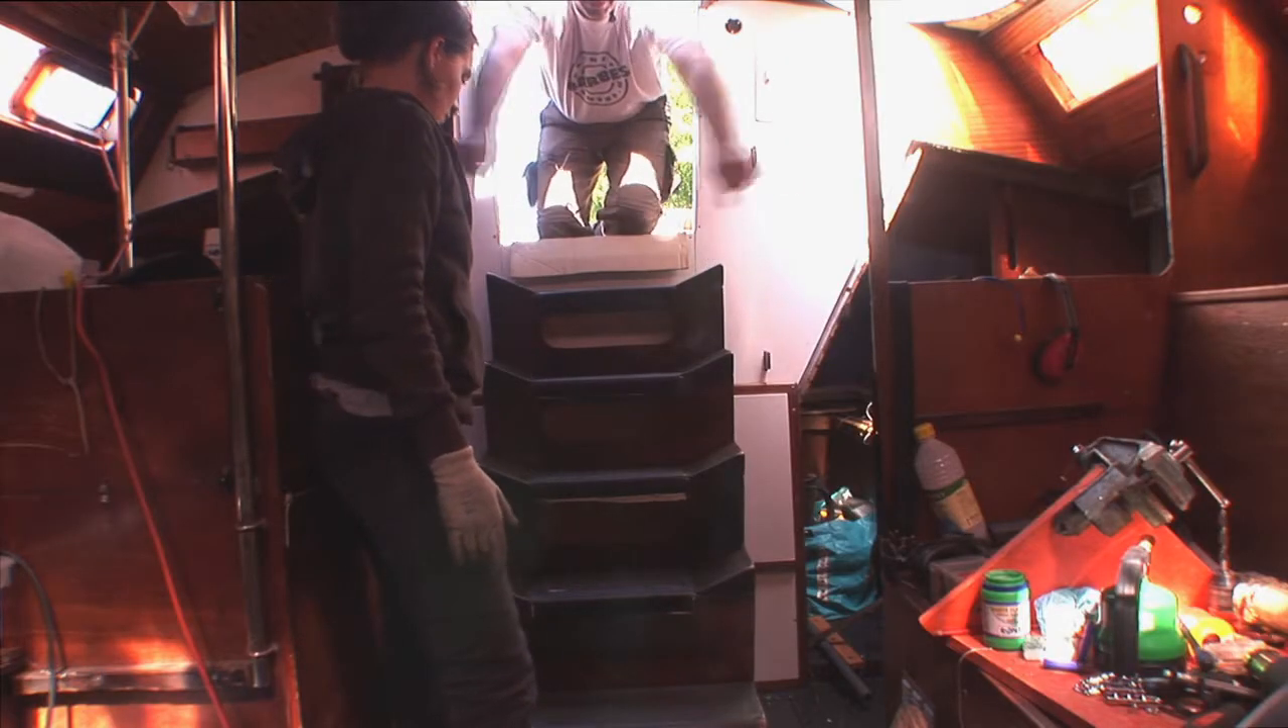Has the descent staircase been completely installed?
Yes.